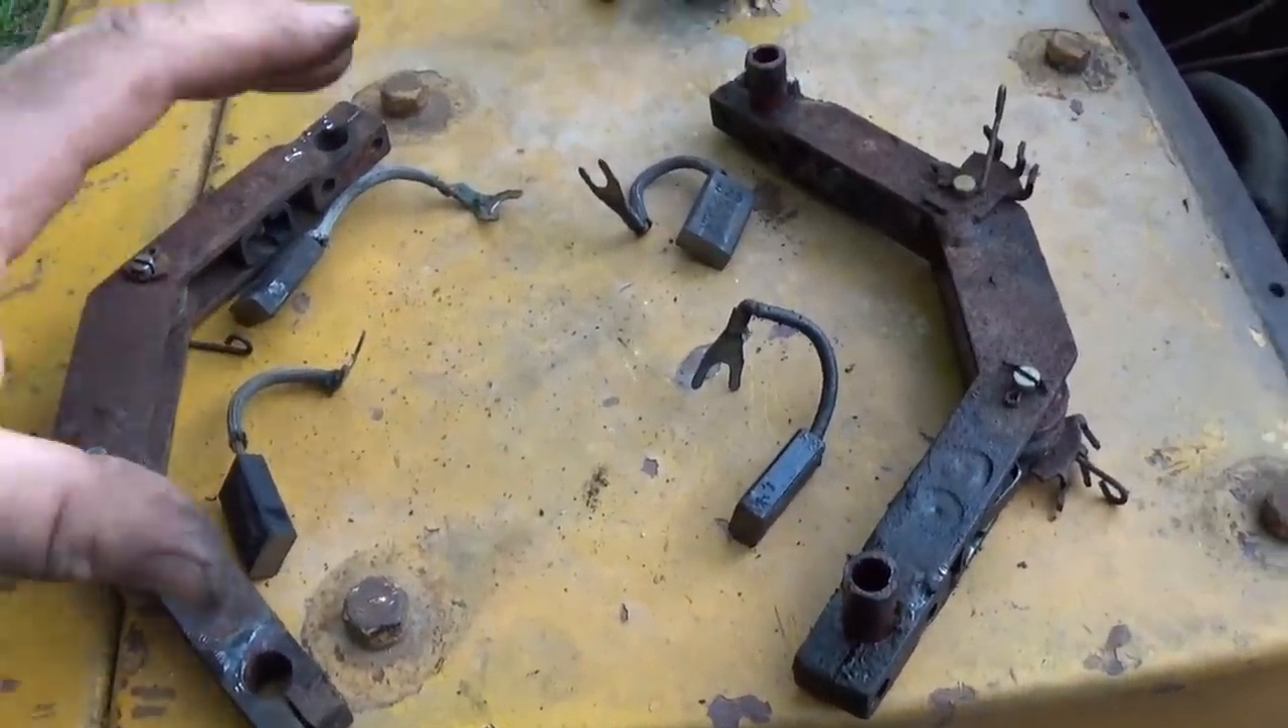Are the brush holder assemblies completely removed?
Yes.